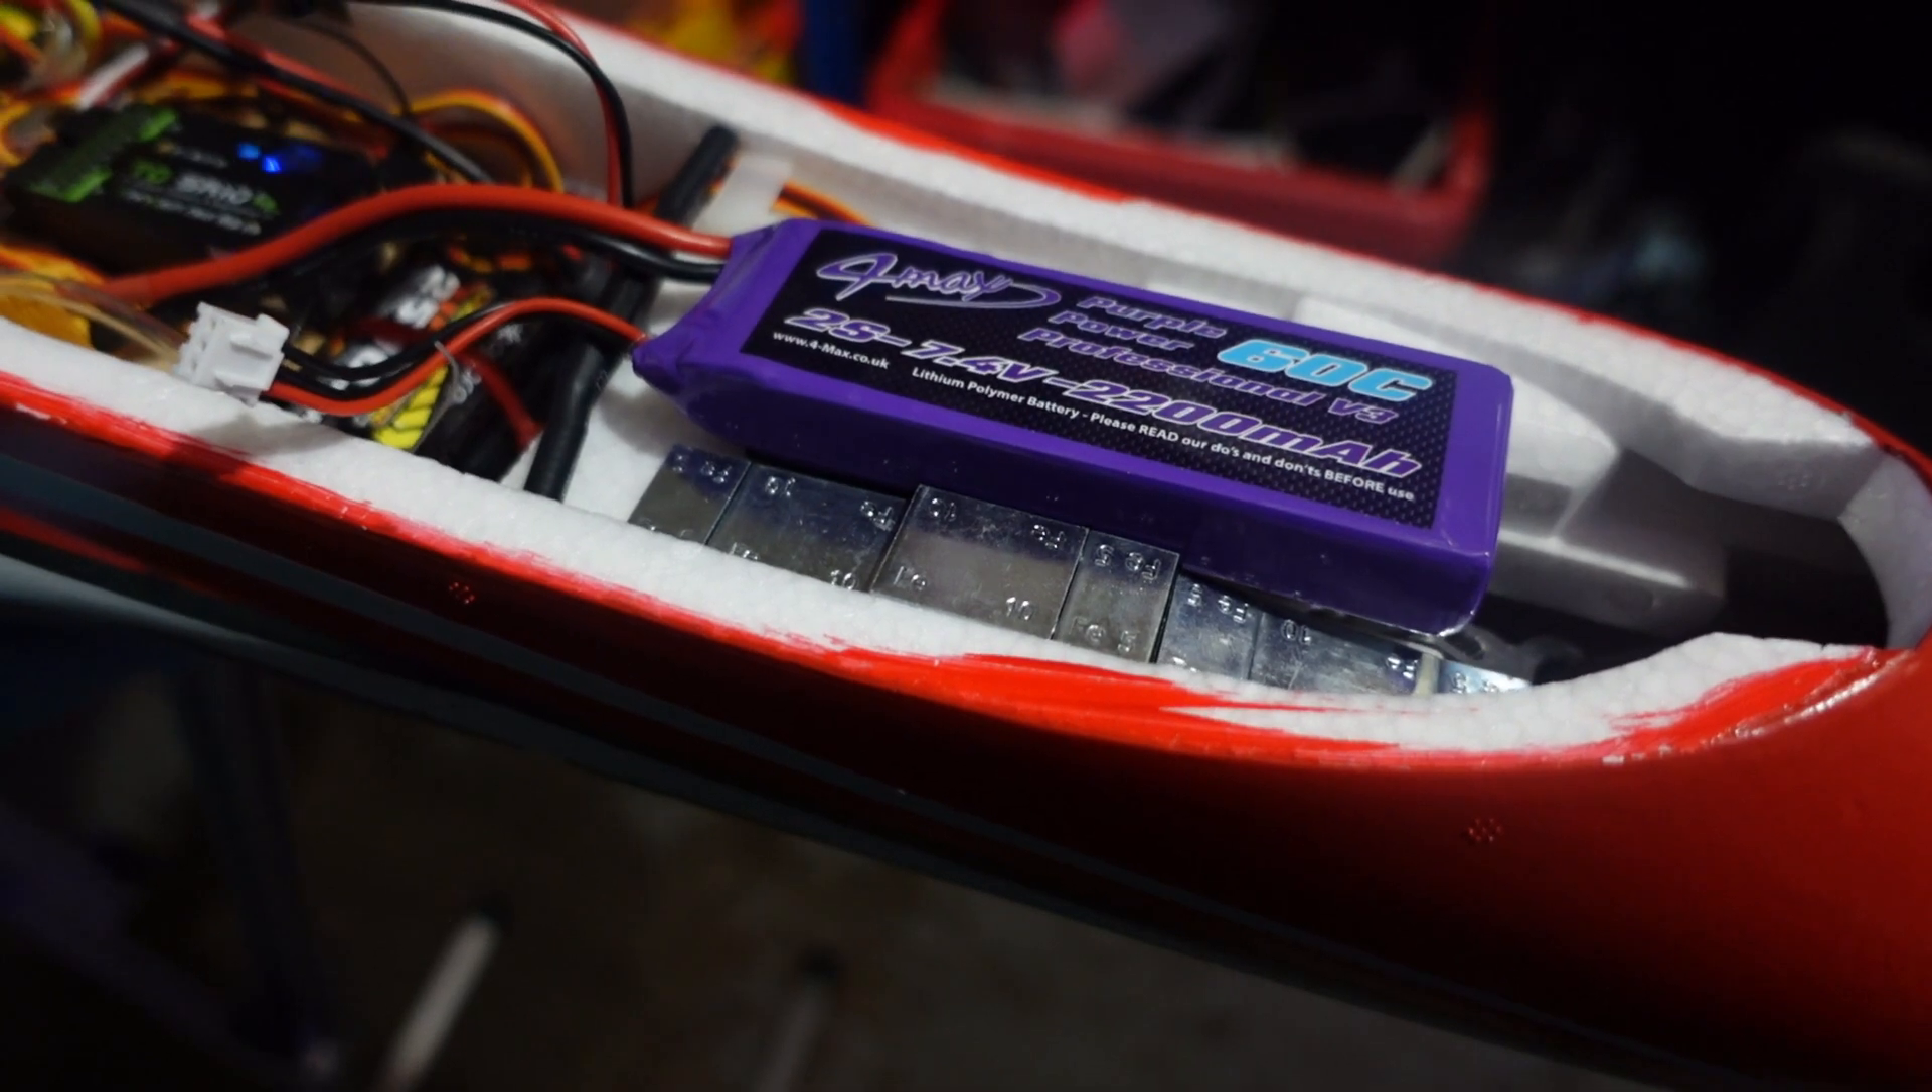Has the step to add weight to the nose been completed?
Yes.